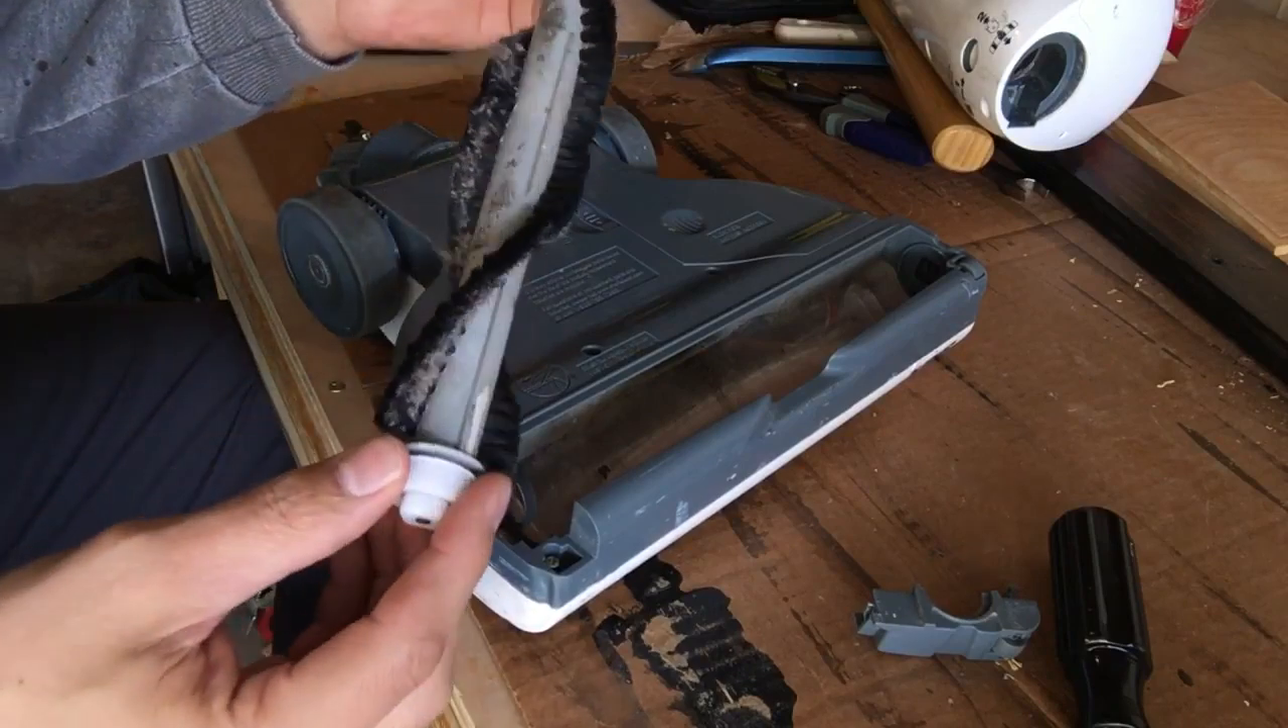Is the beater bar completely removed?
Yes.